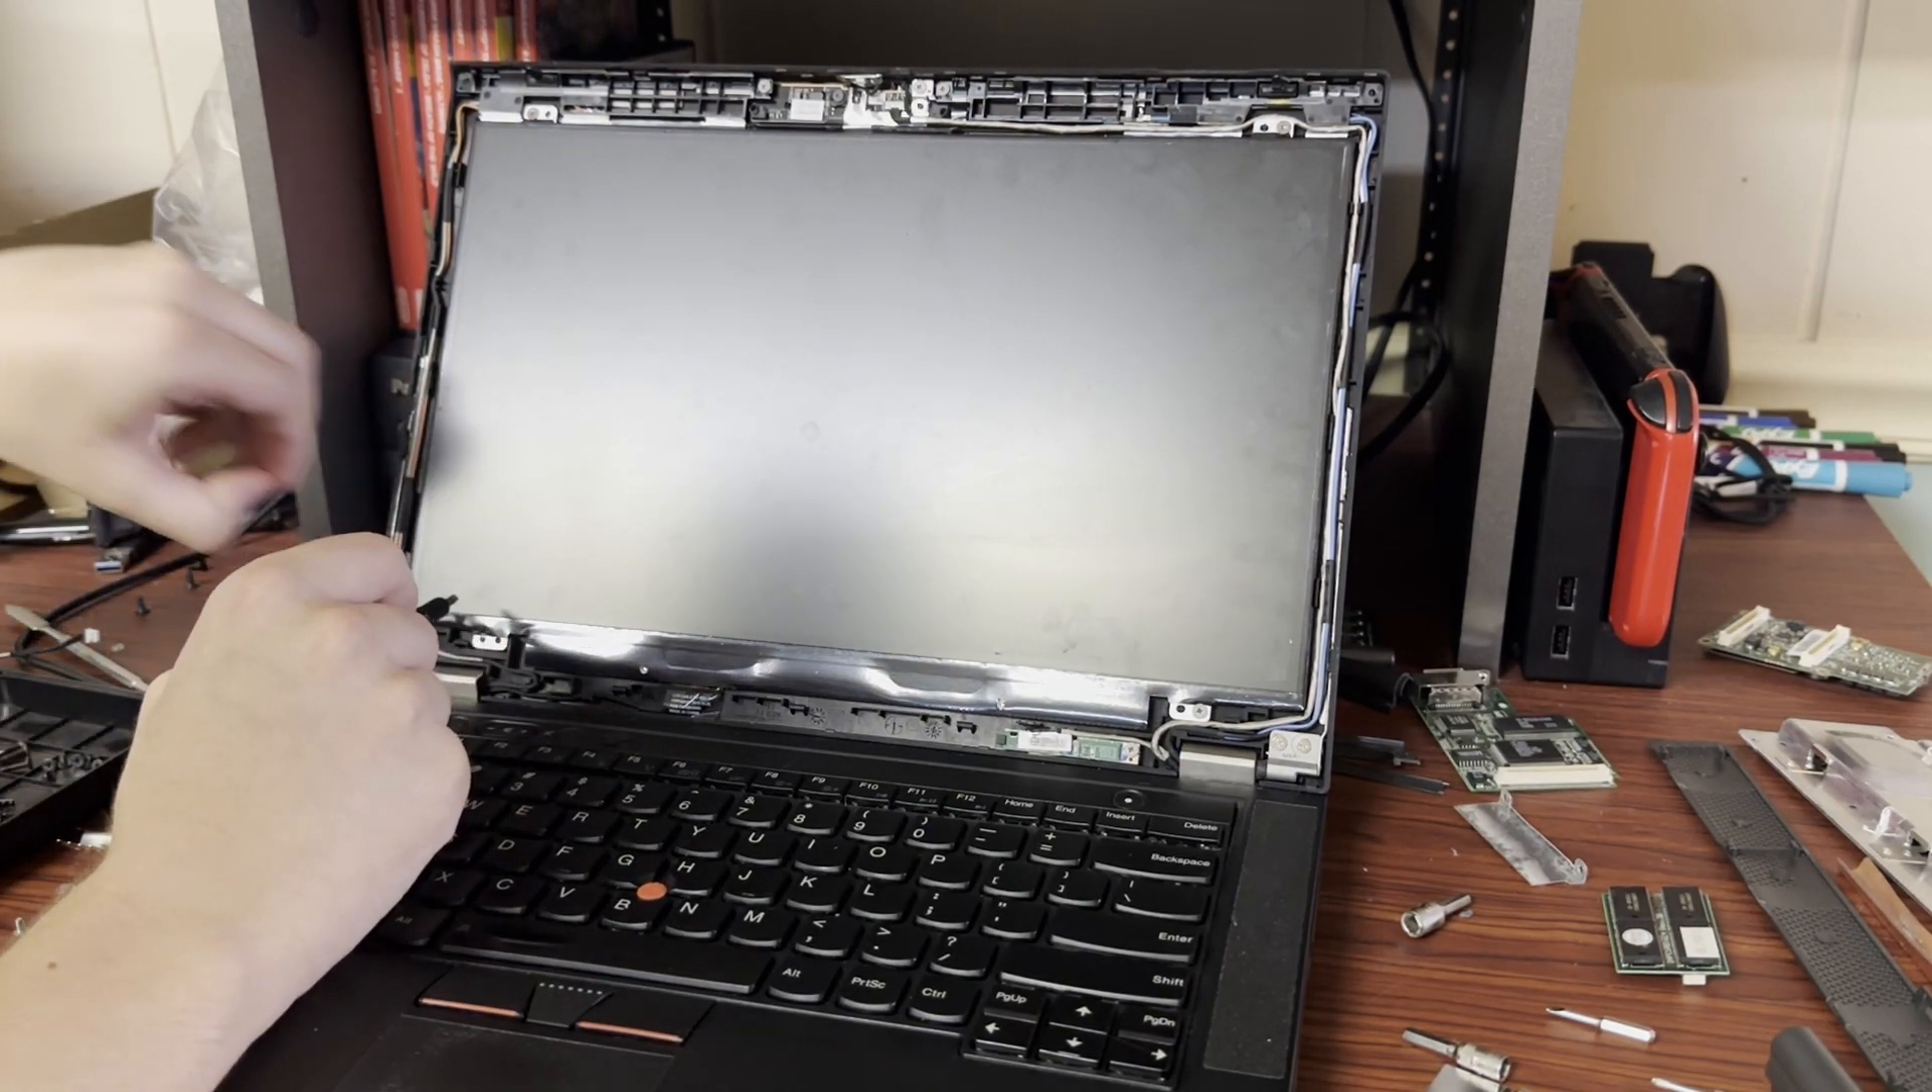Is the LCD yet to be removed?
Yes.